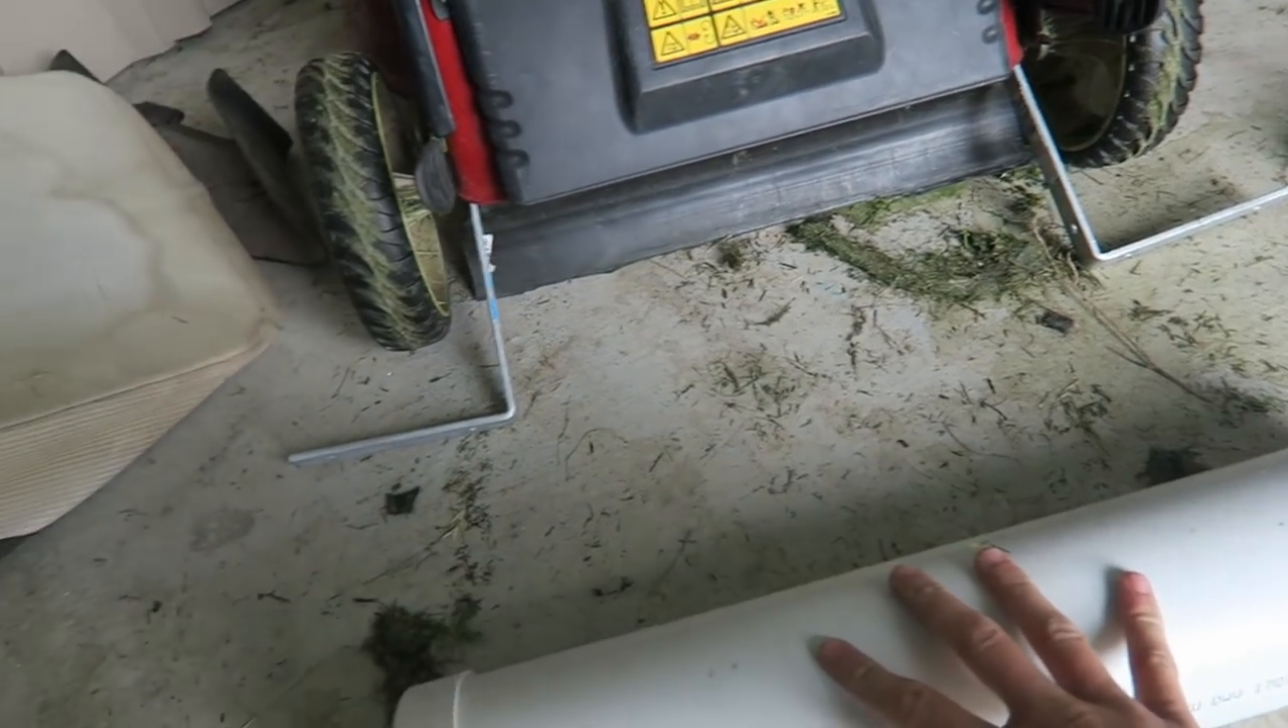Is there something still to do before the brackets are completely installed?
No.